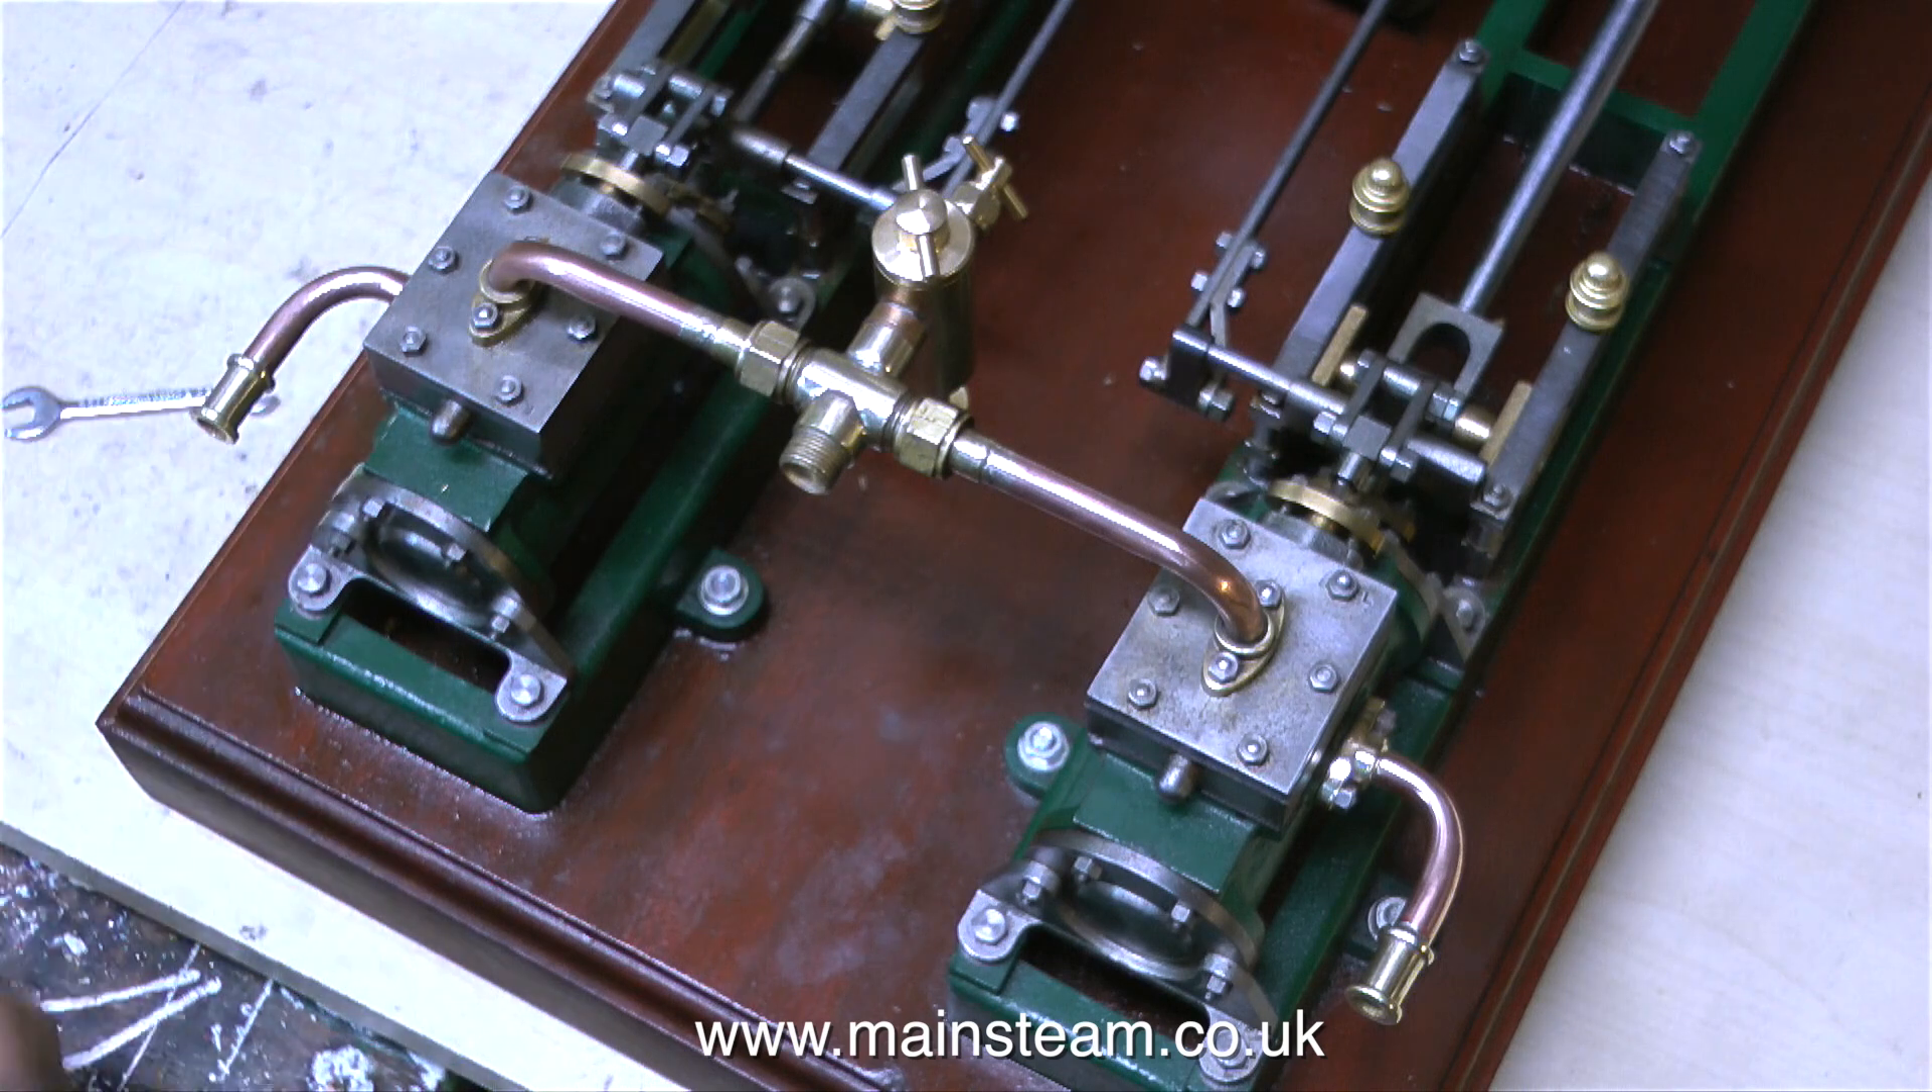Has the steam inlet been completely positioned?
Yes.